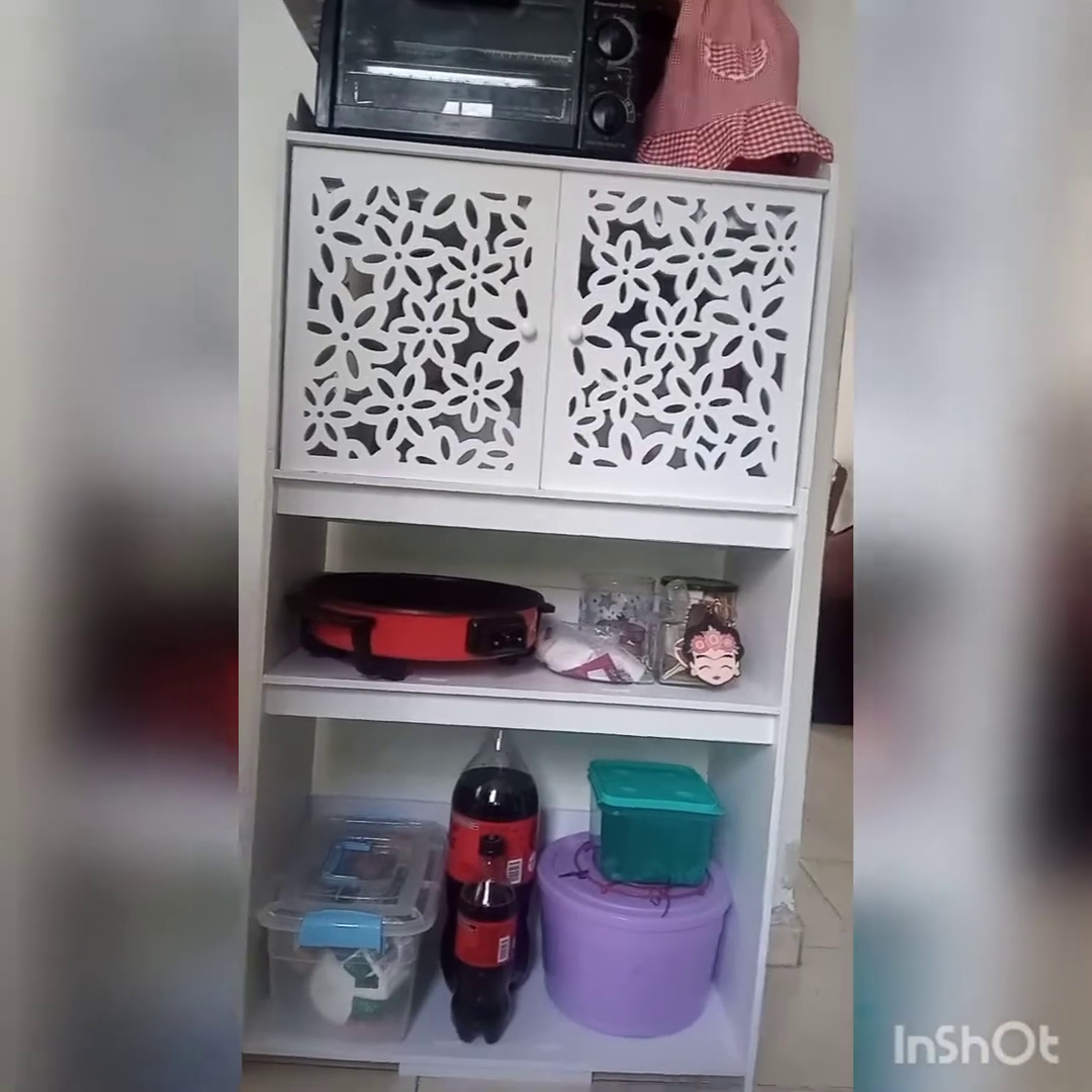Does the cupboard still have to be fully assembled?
No.